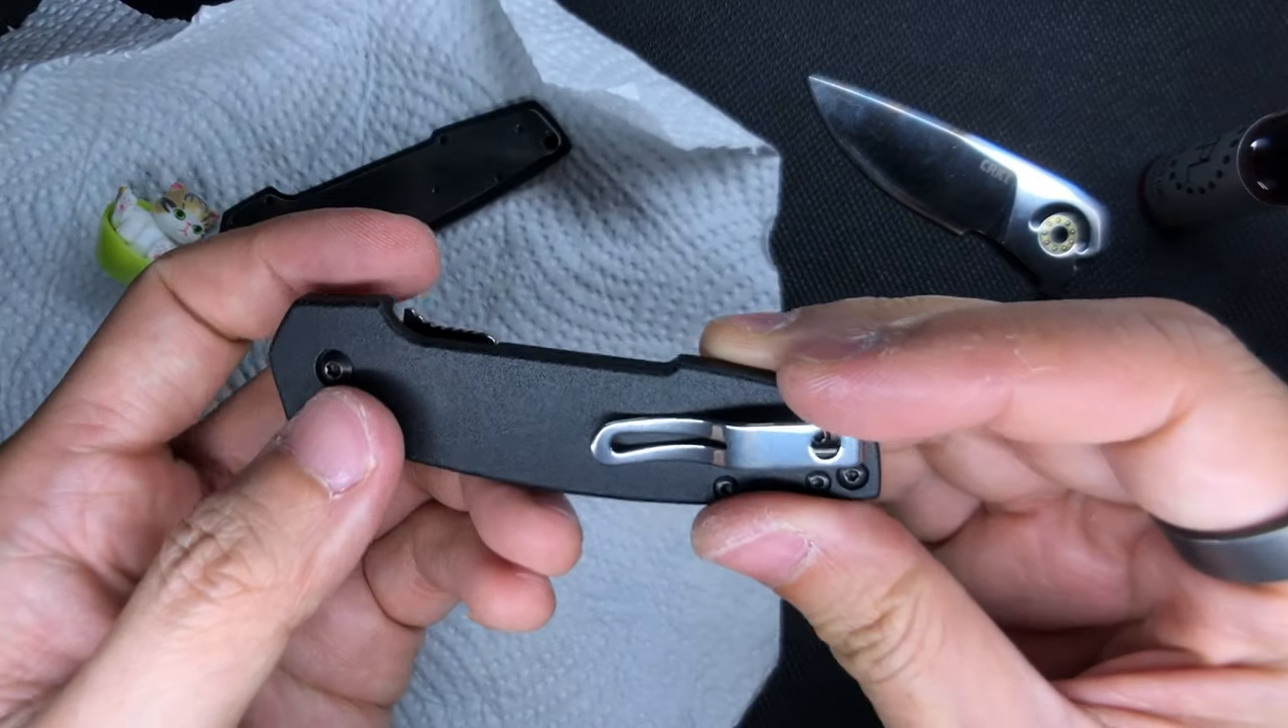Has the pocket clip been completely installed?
Yes.